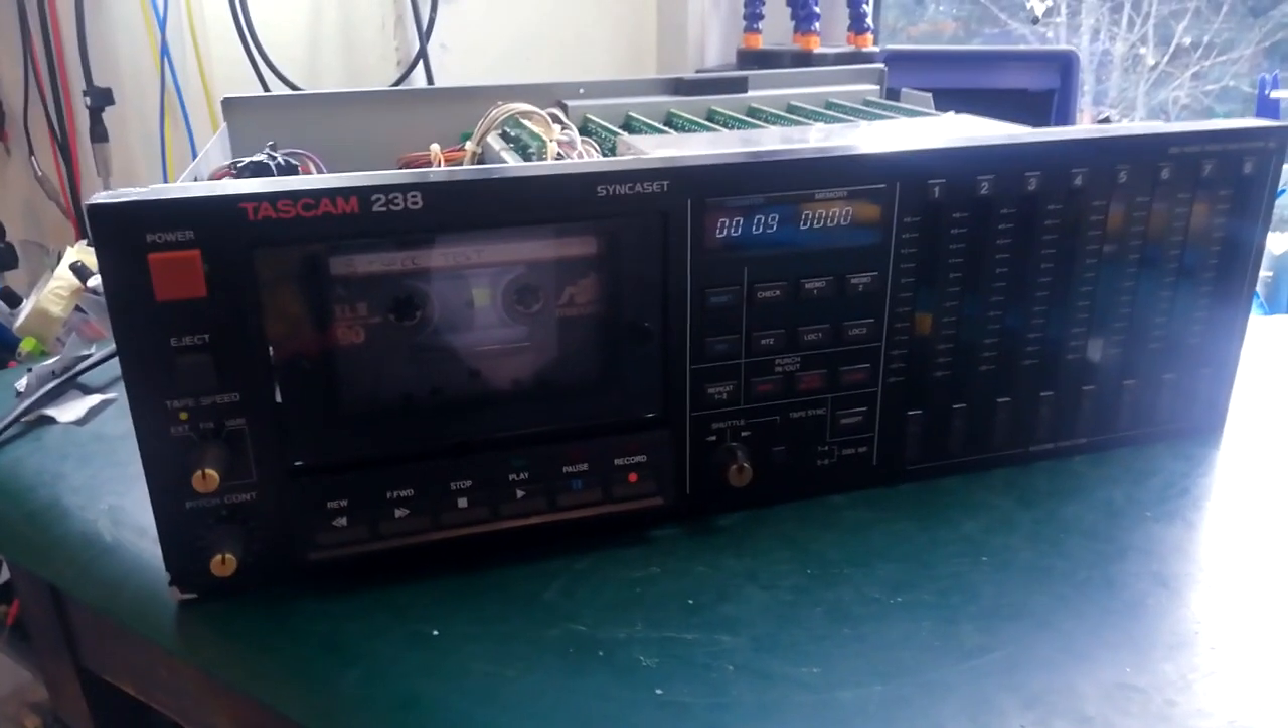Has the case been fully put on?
No.